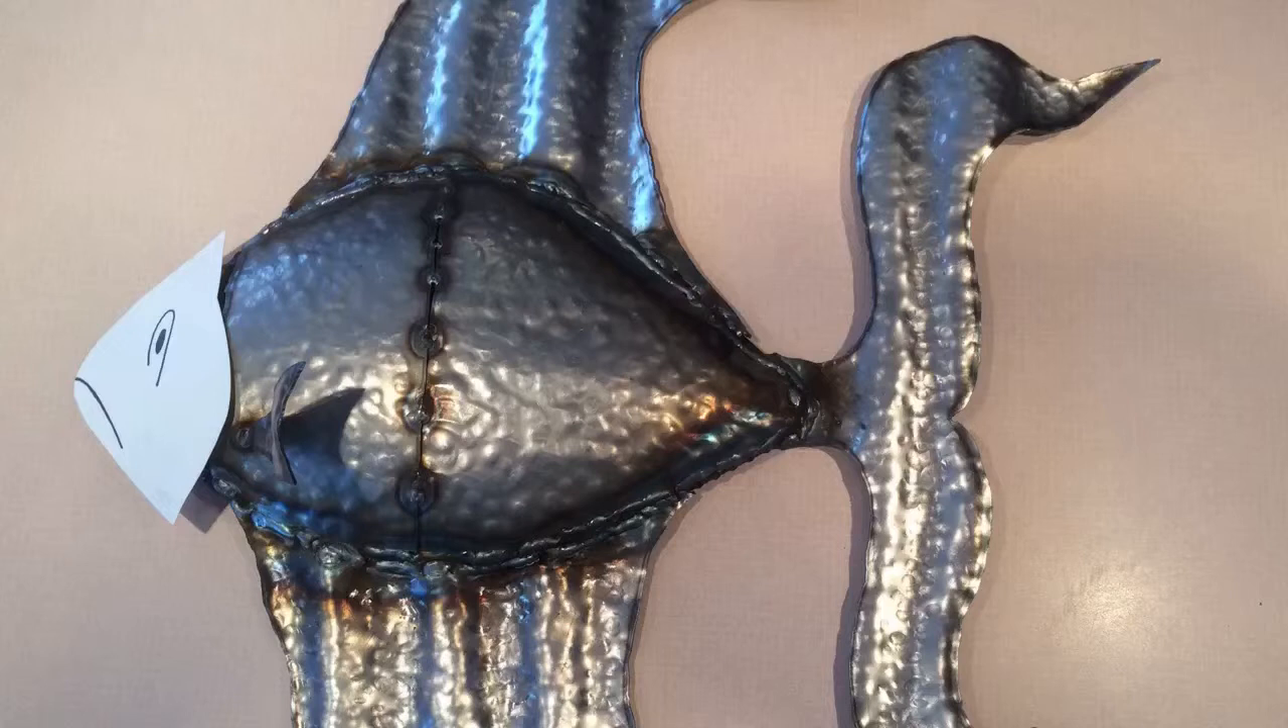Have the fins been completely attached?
Yes.